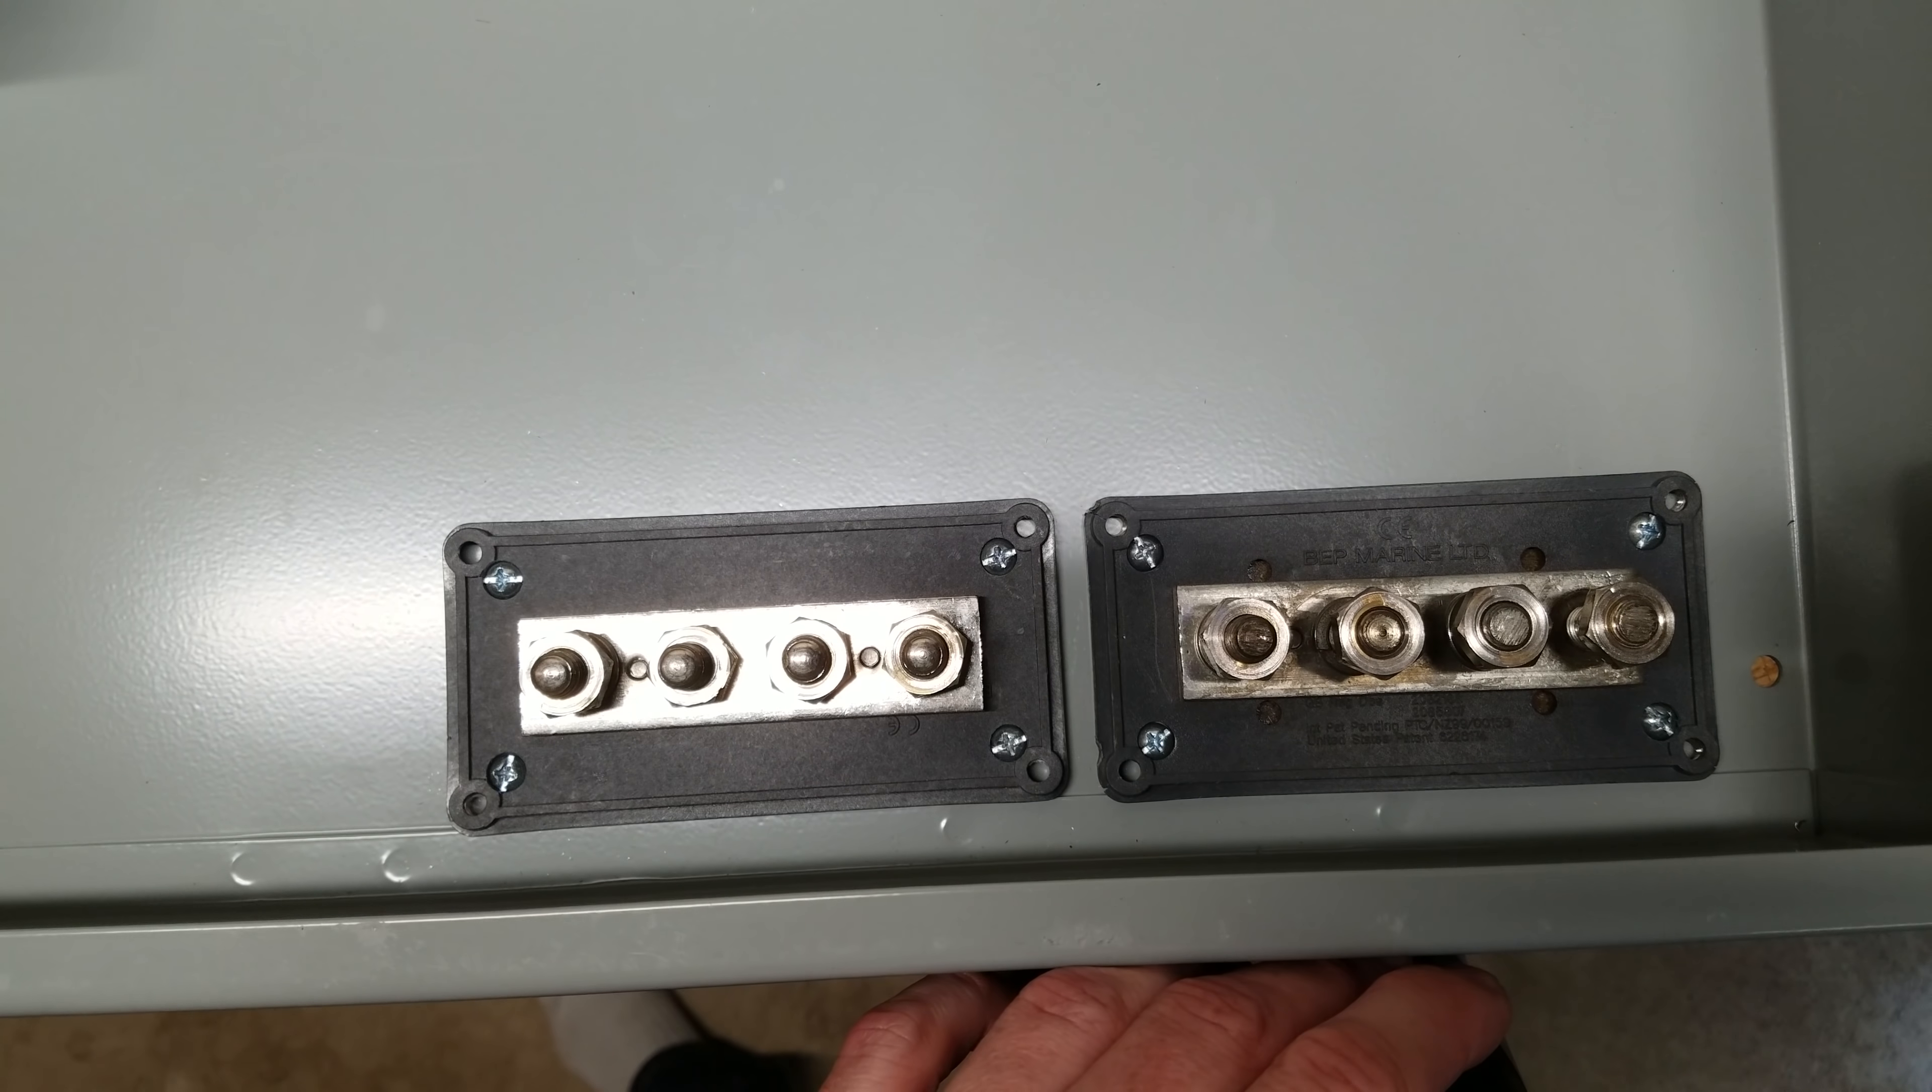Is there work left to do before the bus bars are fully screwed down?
No.